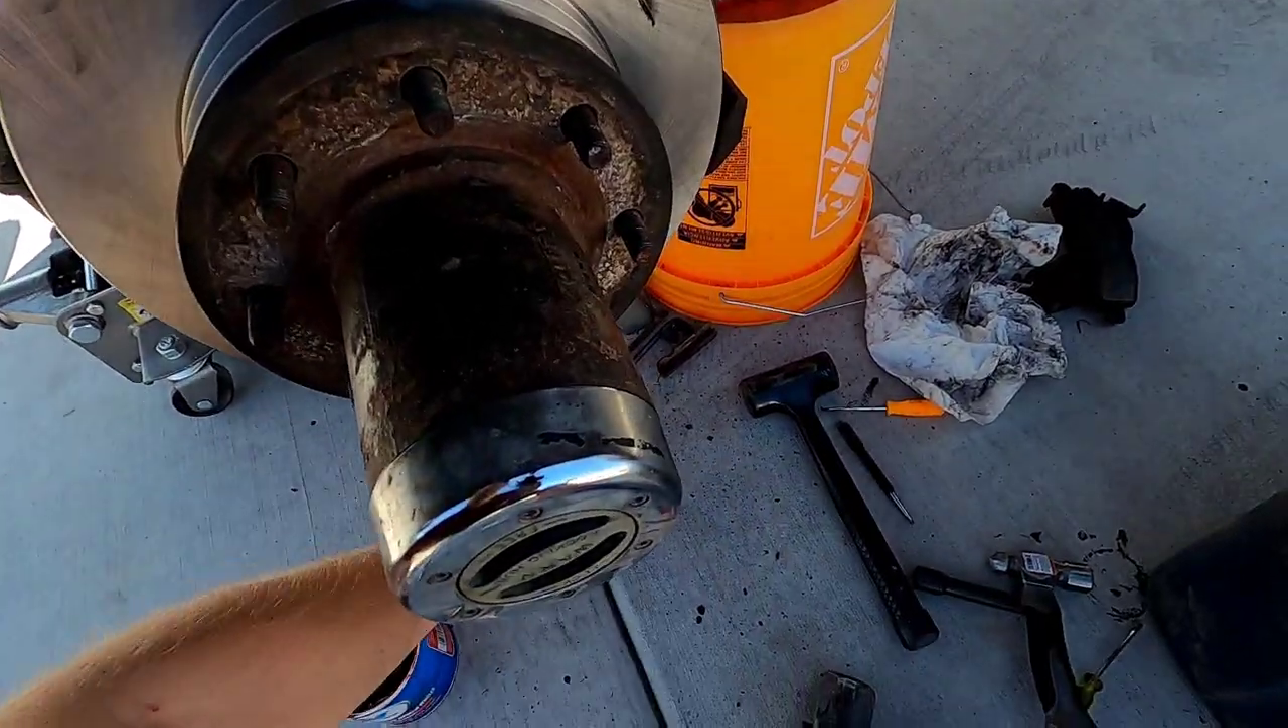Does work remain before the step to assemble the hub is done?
No.